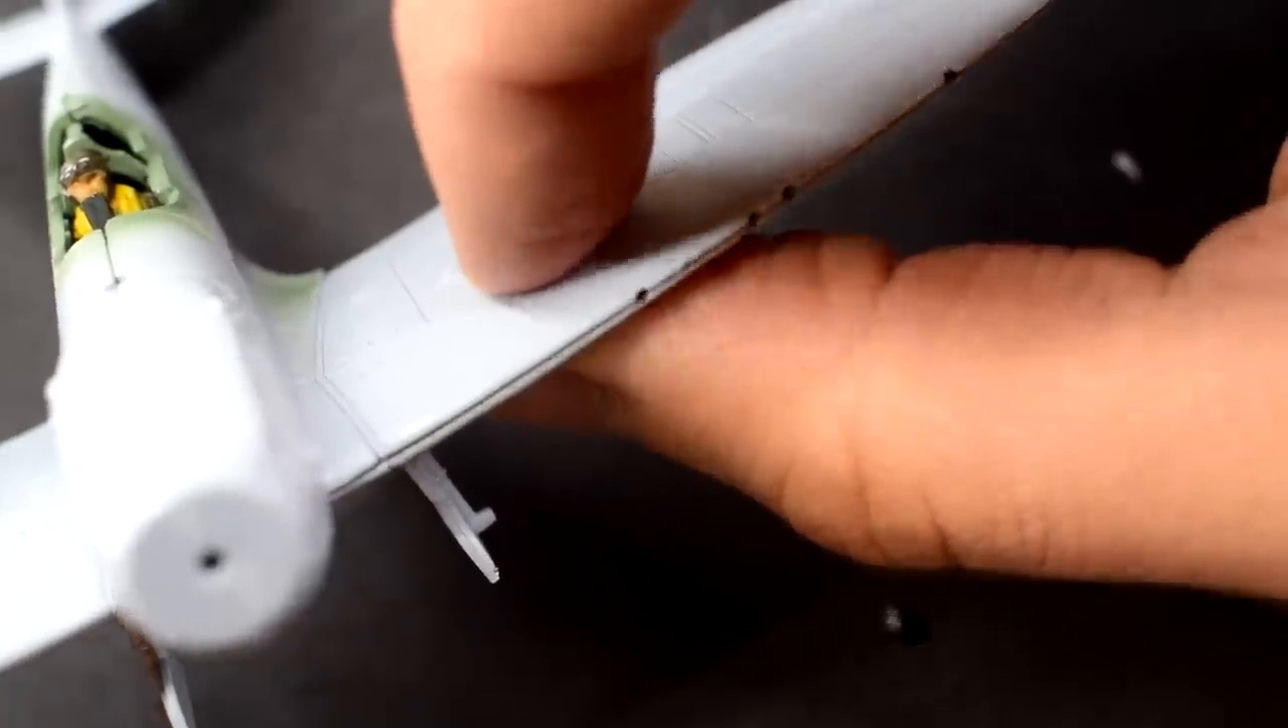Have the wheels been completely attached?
No.